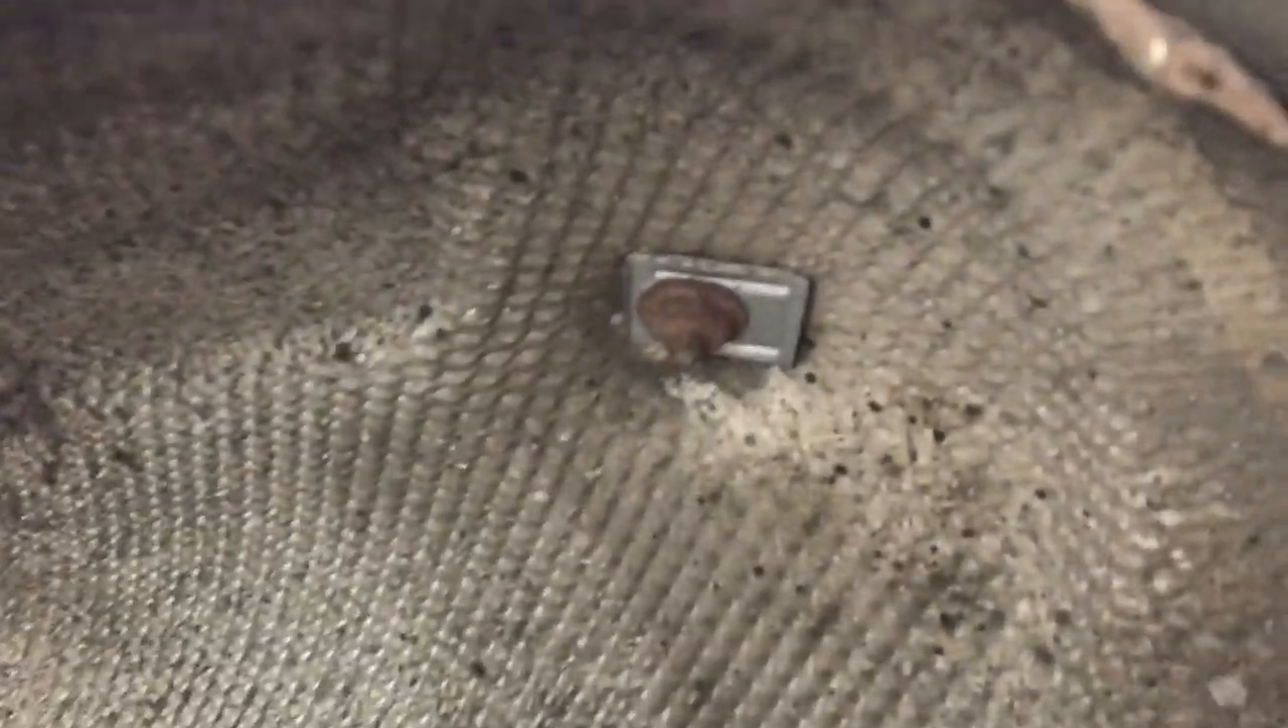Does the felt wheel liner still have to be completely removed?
Yes.